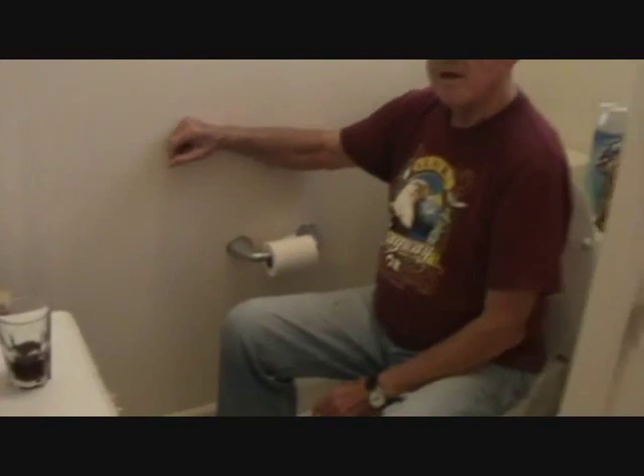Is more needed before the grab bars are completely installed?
Yes.